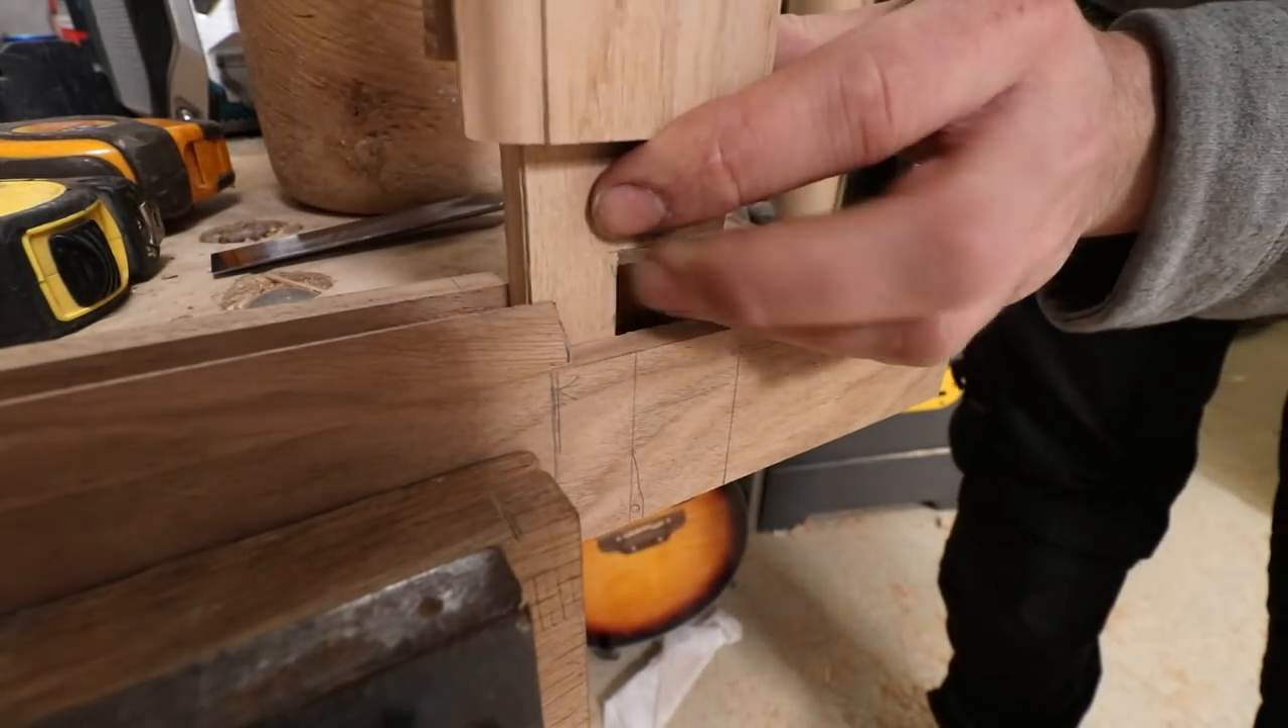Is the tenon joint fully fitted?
No.